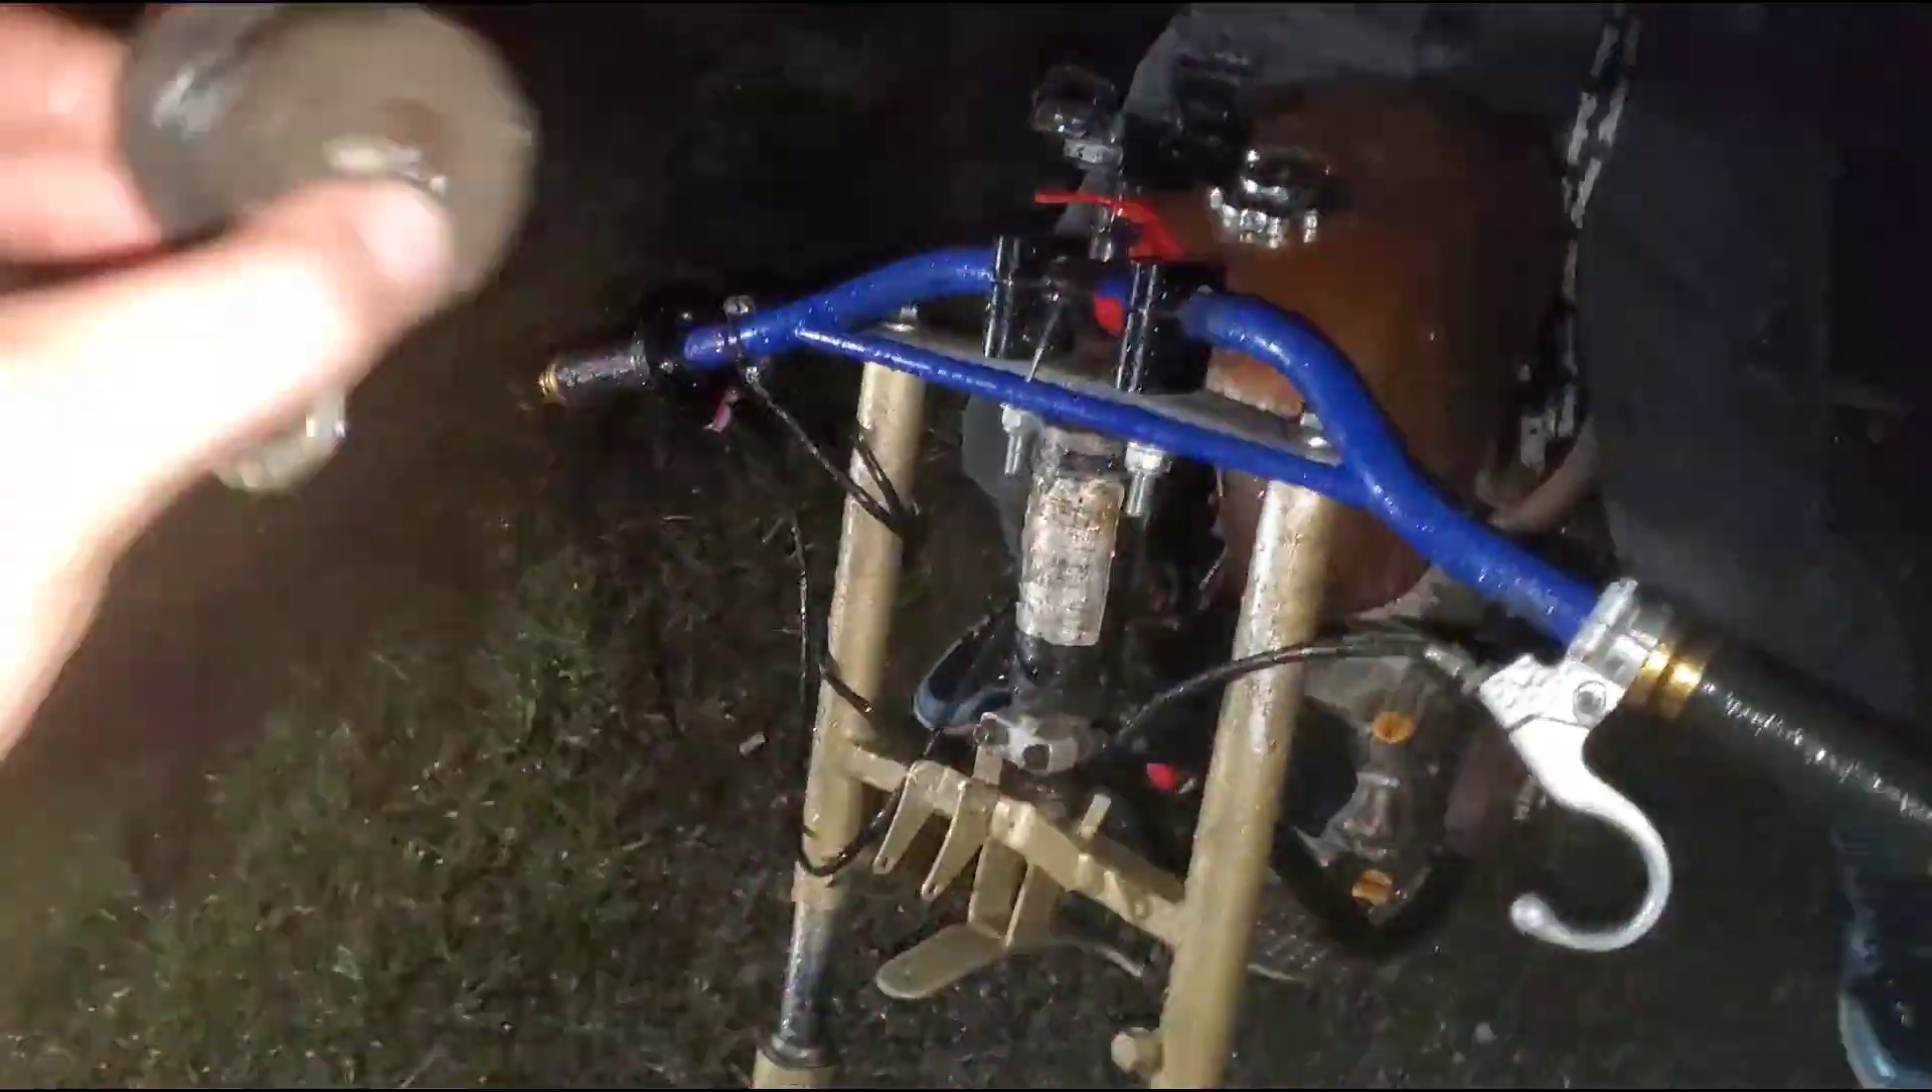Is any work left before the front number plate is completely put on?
Yes.